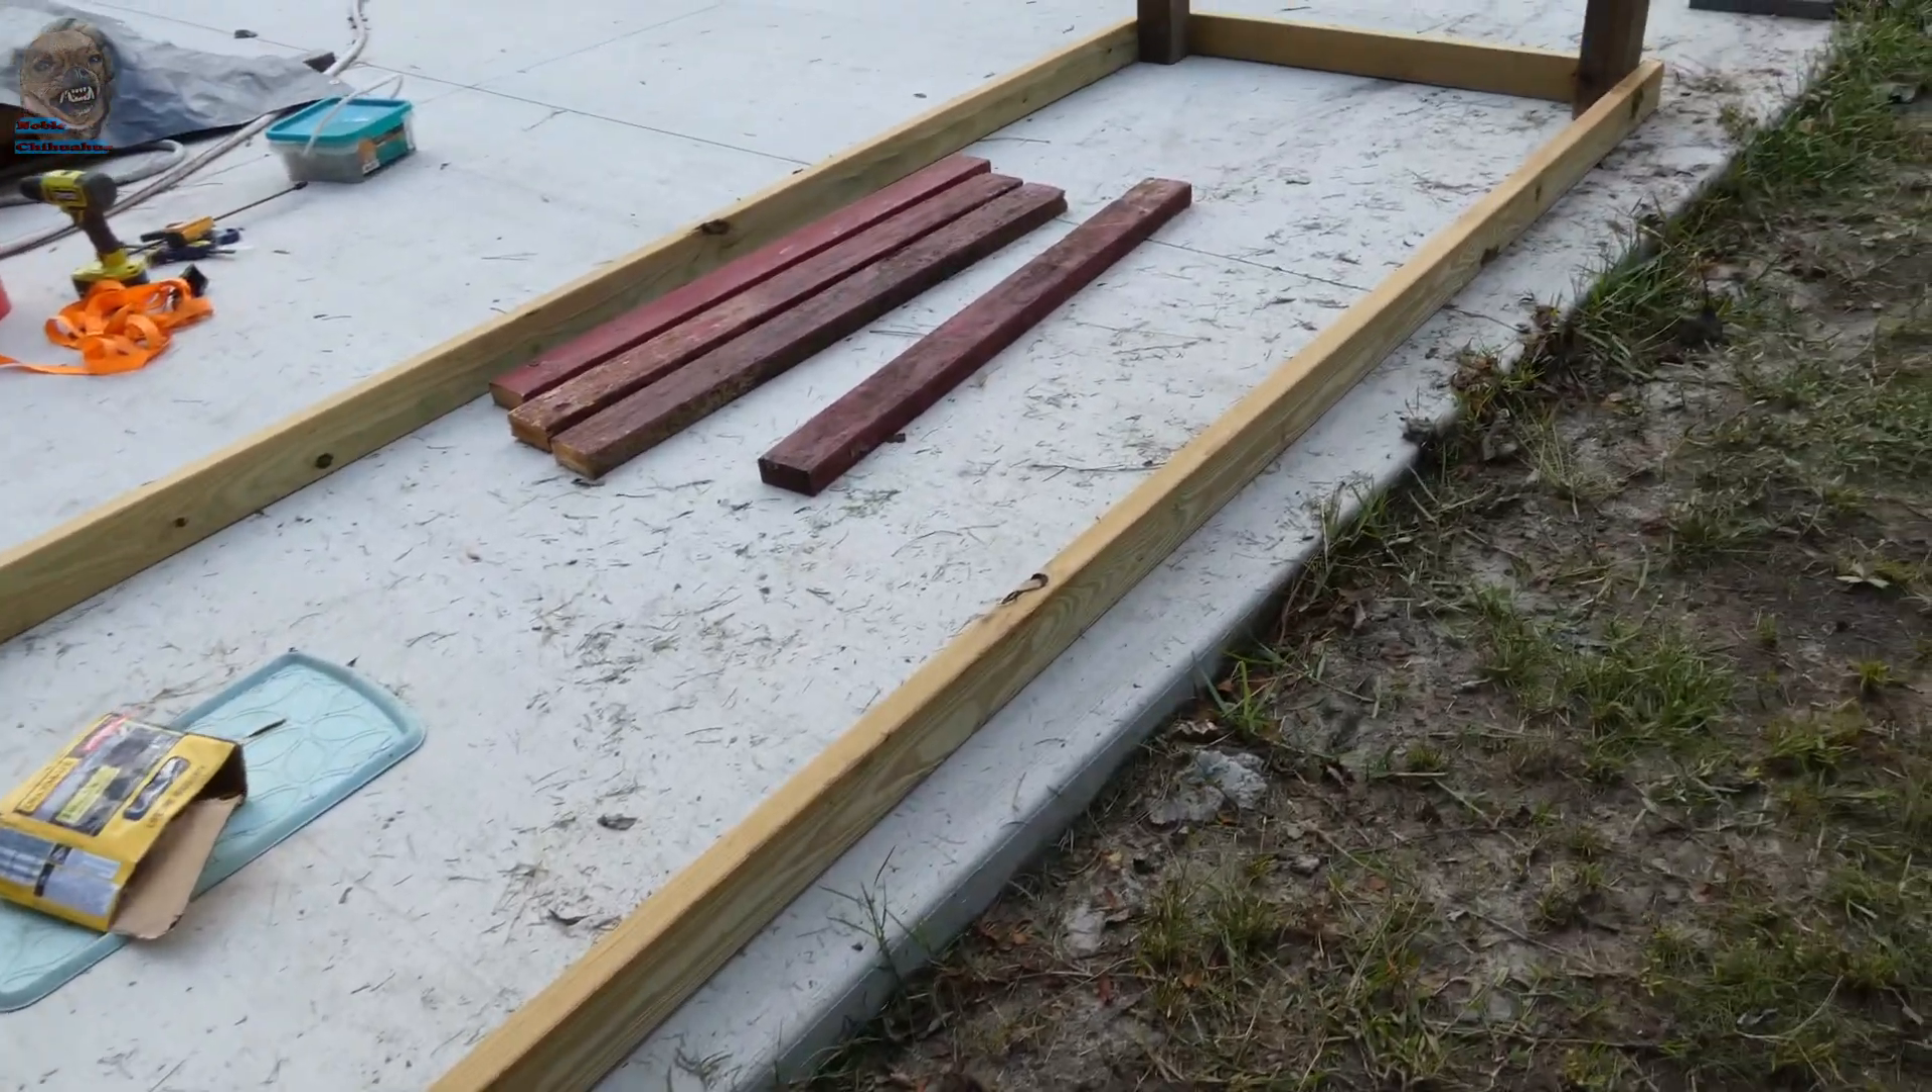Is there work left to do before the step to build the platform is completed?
Yes.